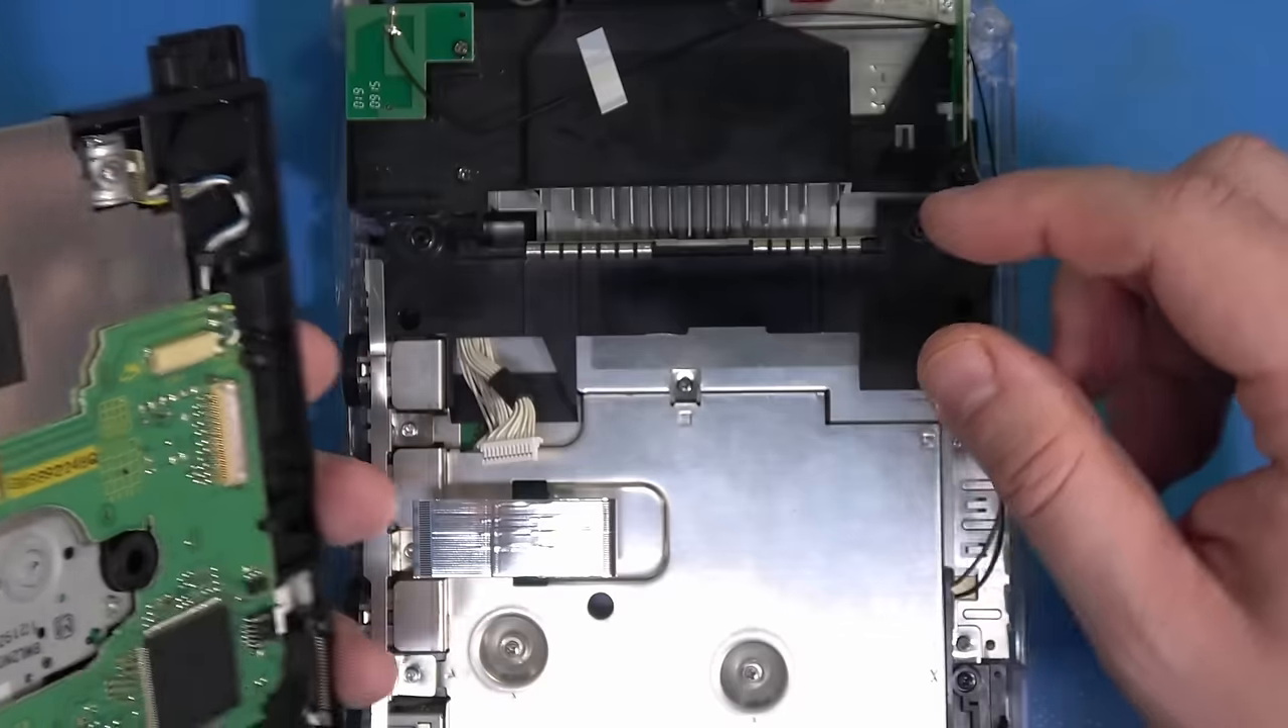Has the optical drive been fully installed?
No.